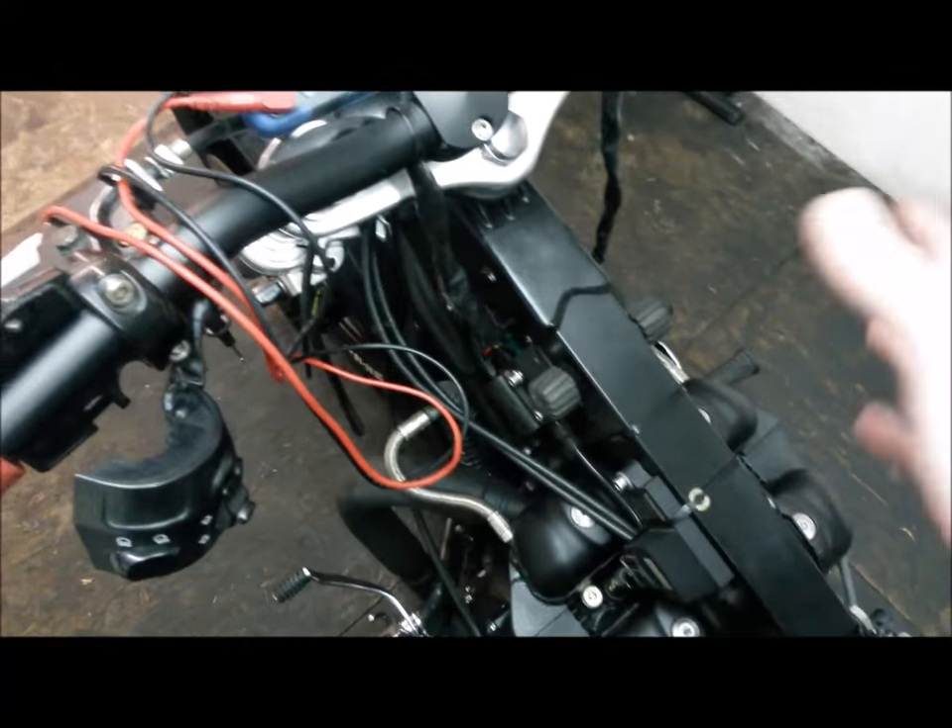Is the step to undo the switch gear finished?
Yes.